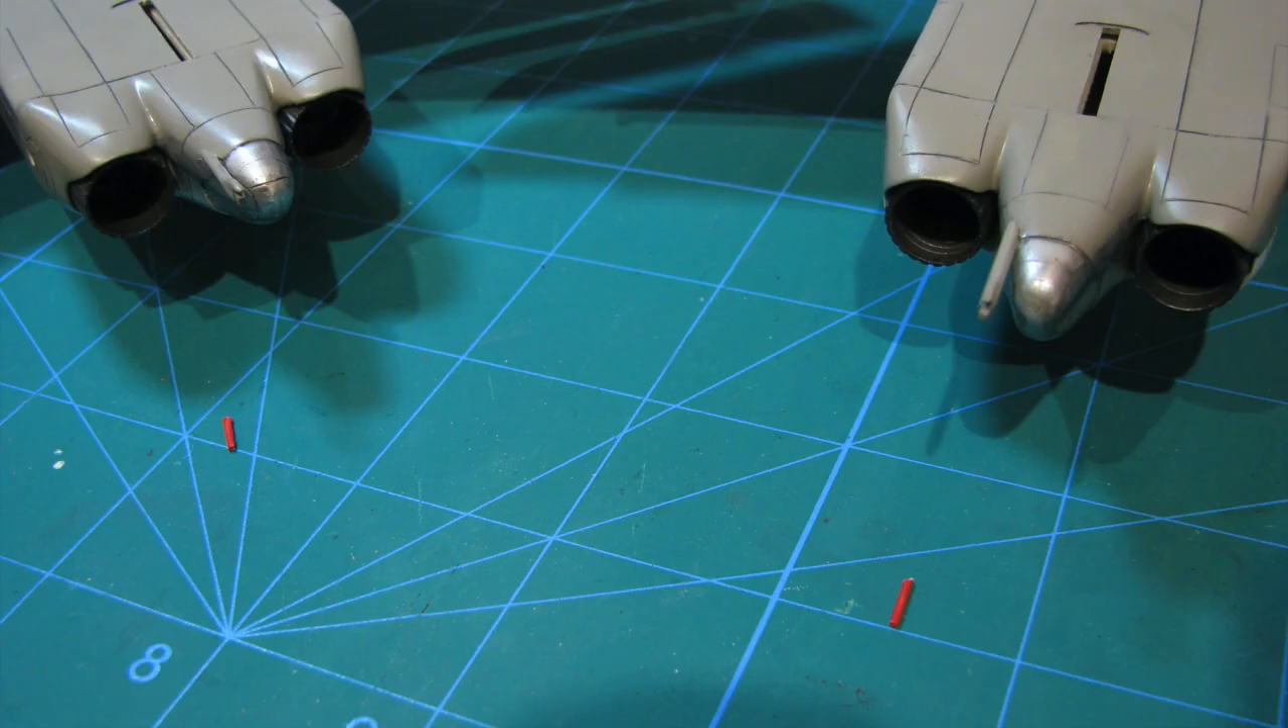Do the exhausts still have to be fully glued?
No.